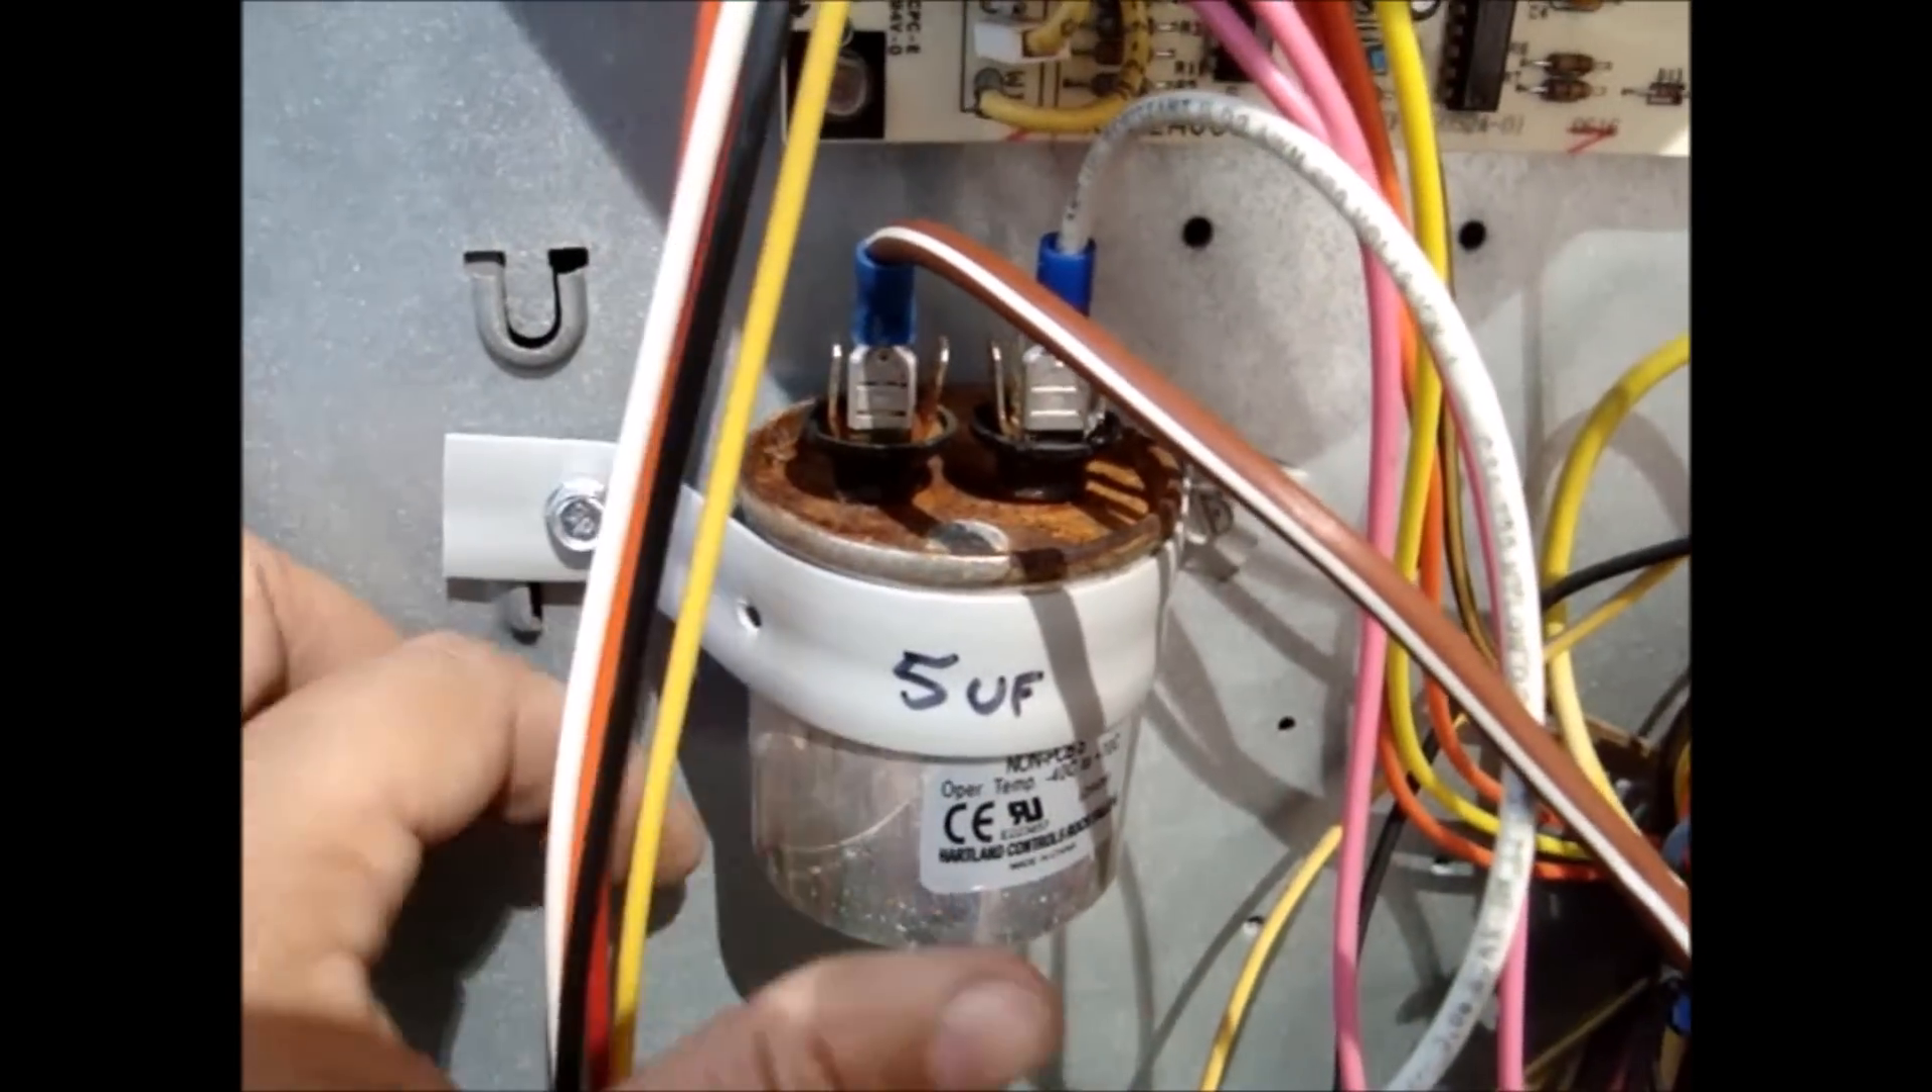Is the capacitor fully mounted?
Yes.